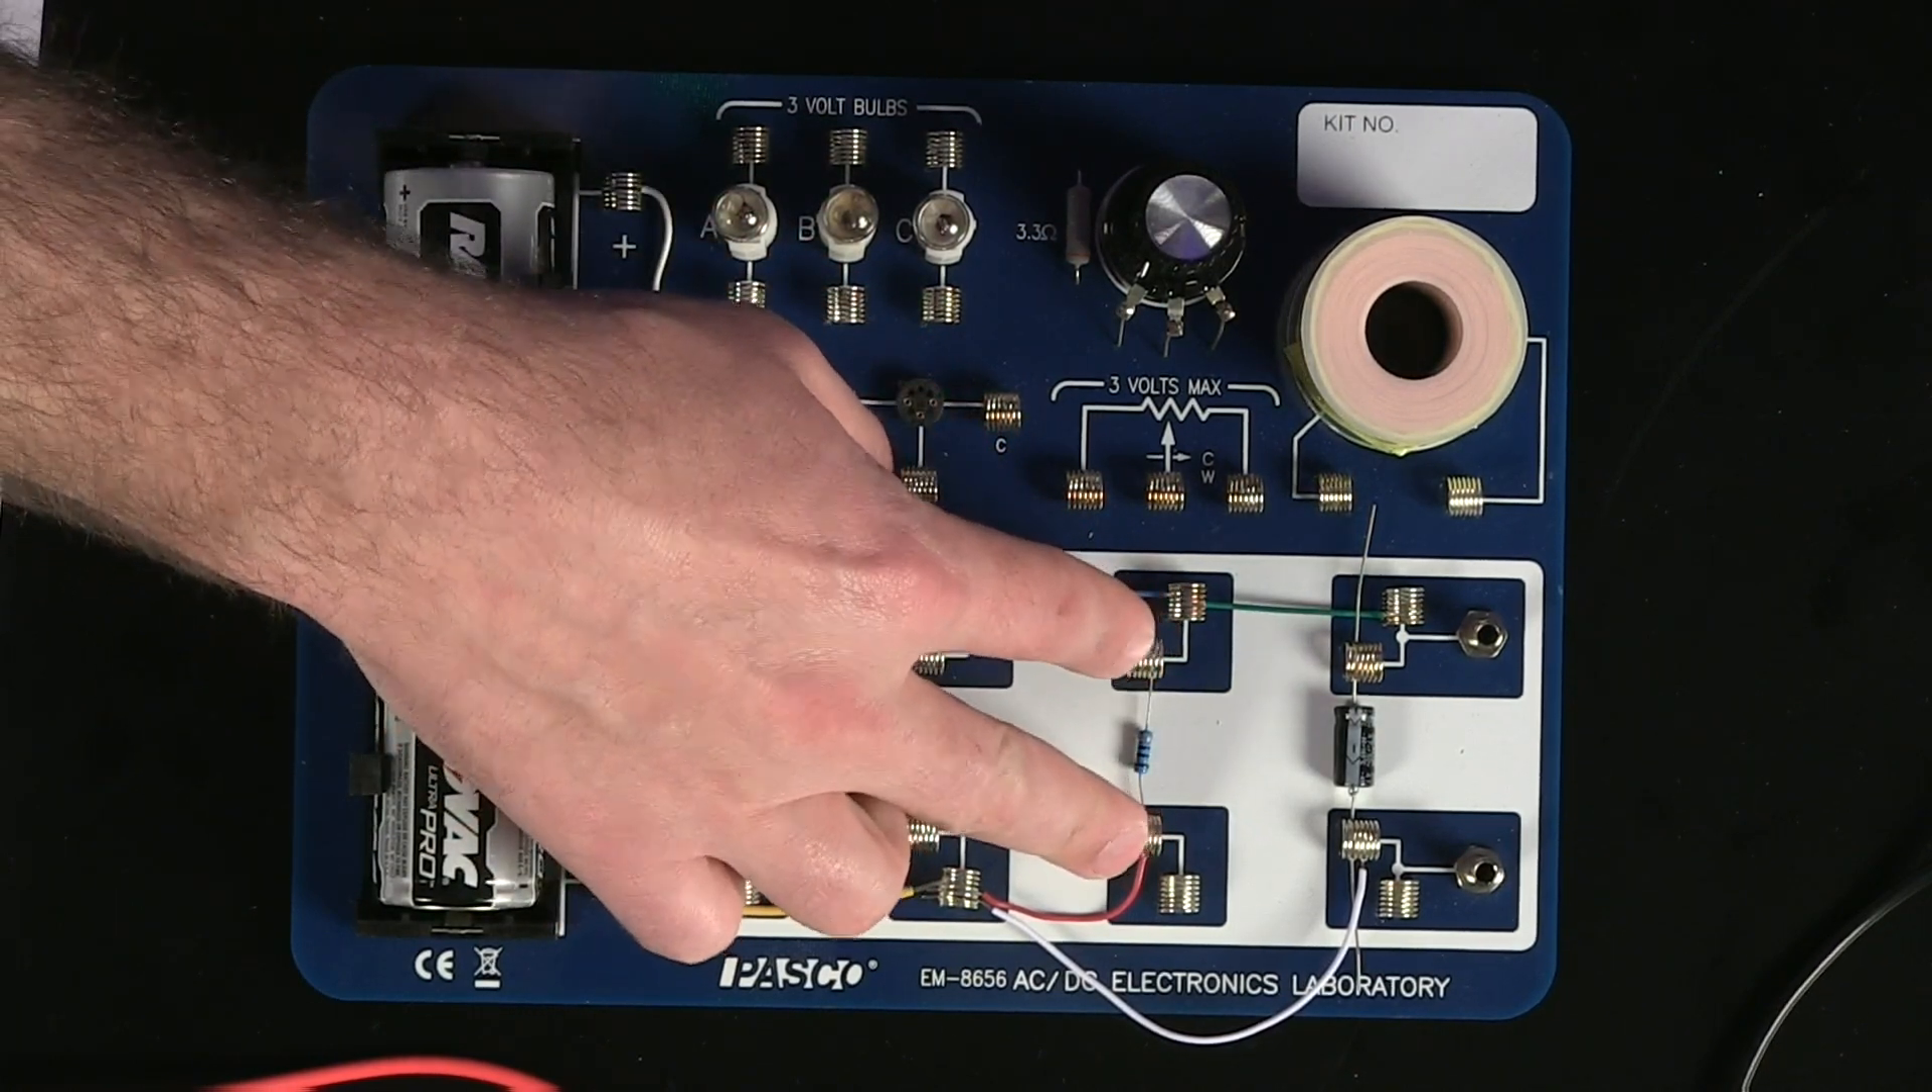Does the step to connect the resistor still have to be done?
No.